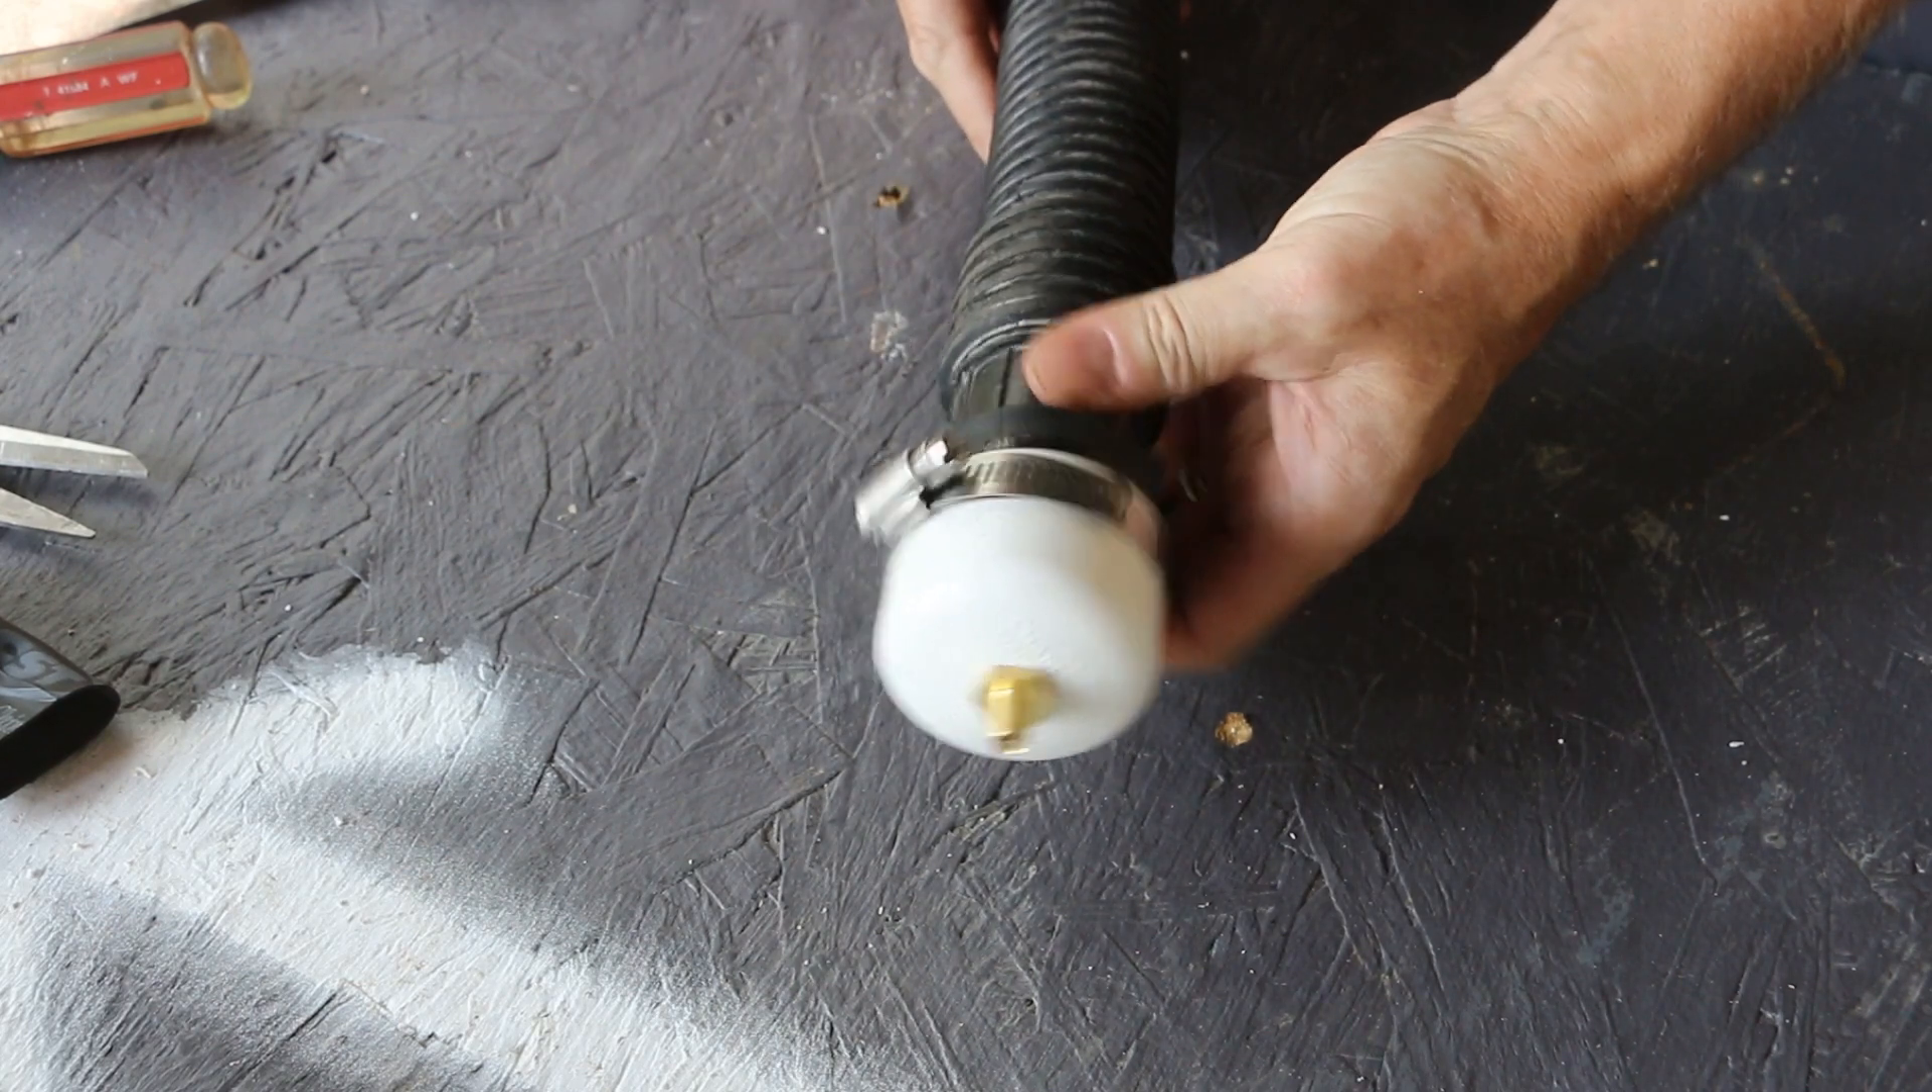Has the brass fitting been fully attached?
Yes.